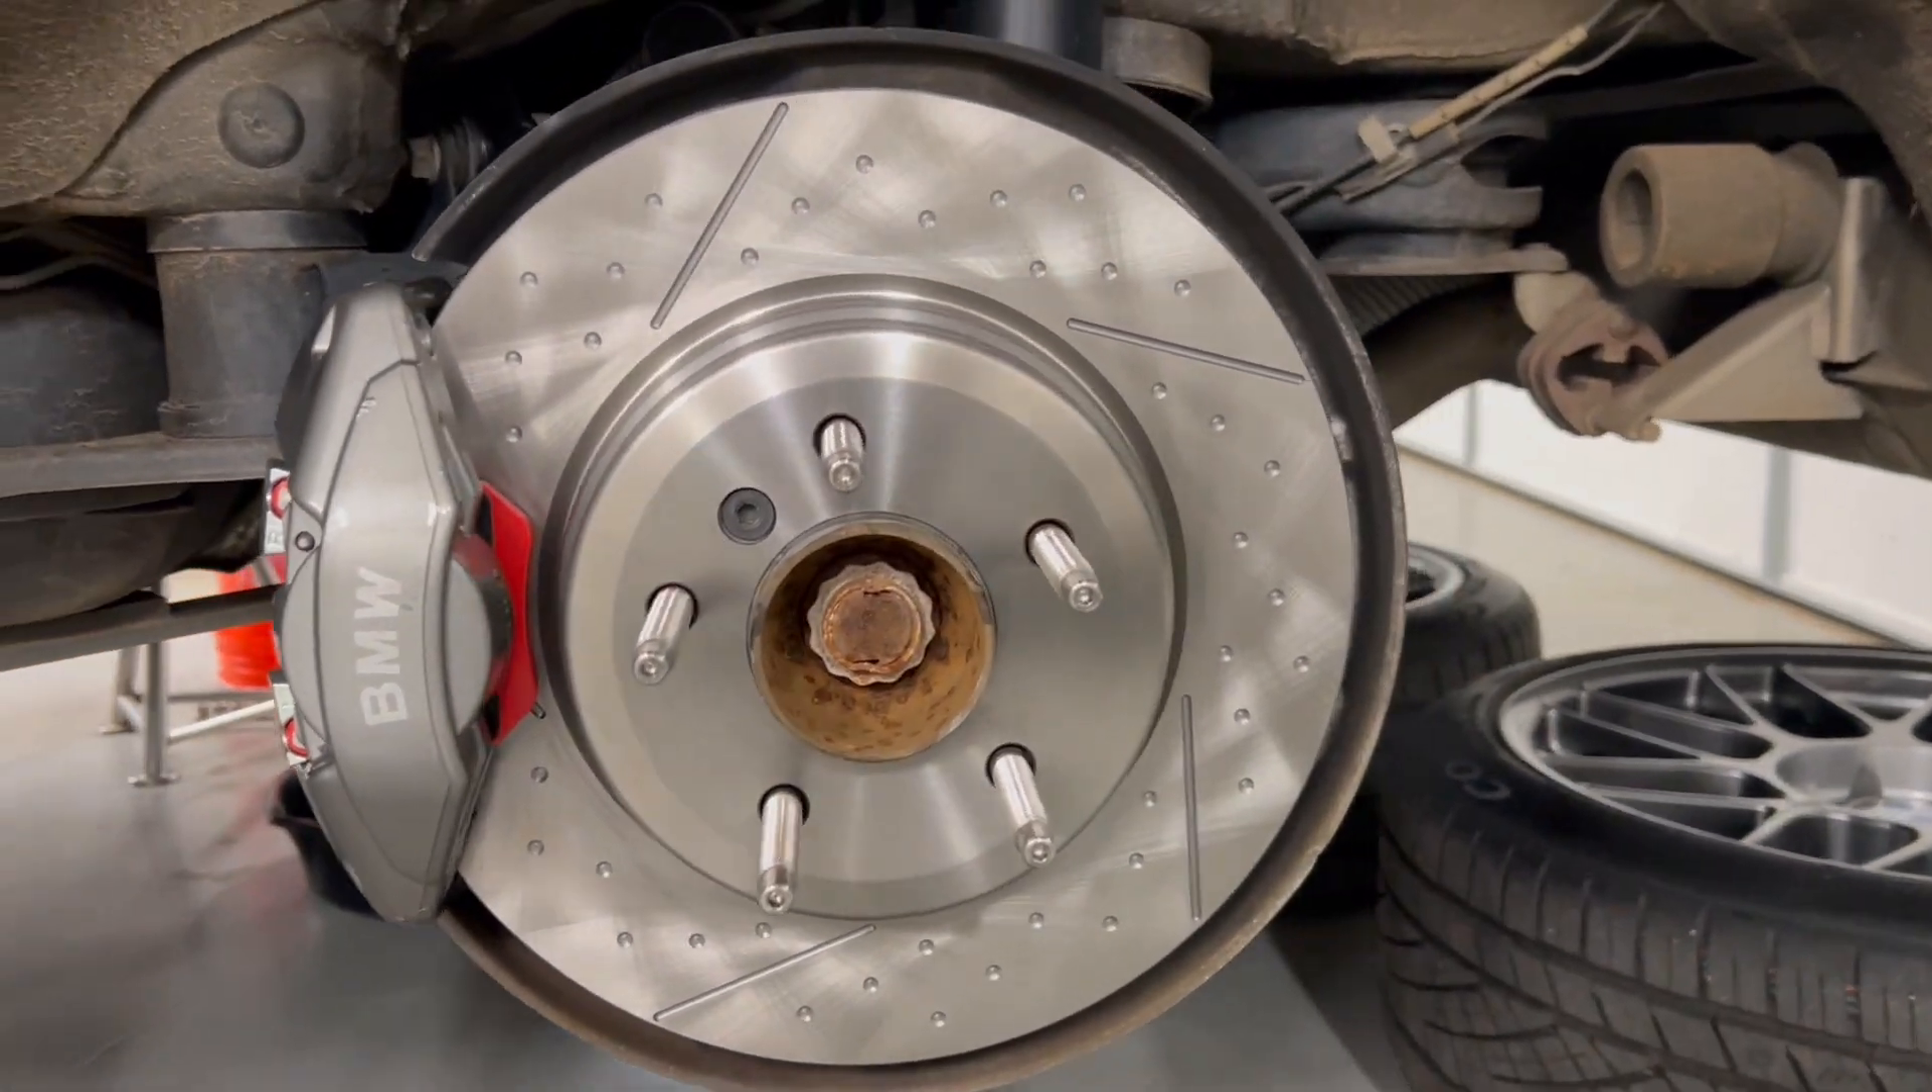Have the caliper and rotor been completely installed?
Yes.